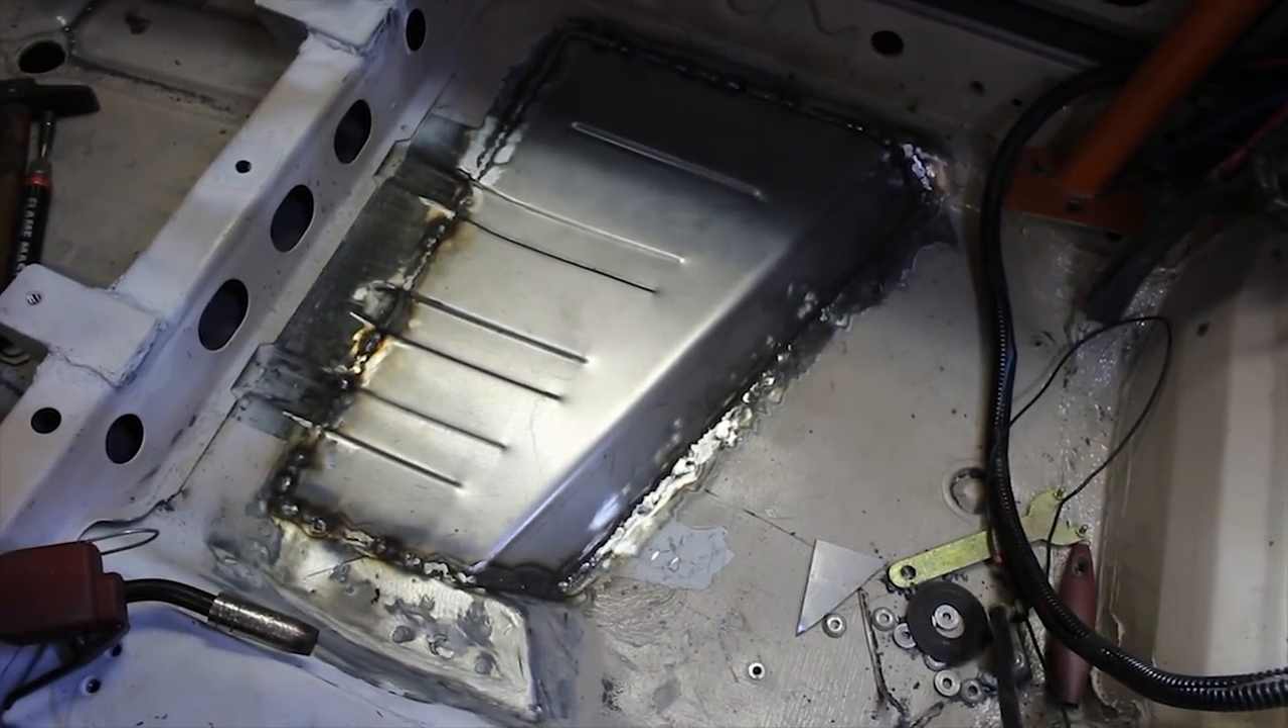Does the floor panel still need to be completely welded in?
No.